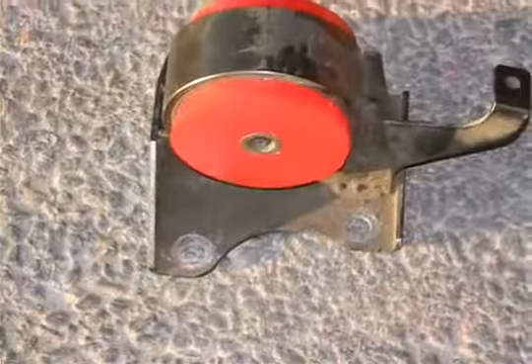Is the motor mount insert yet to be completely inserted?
No.